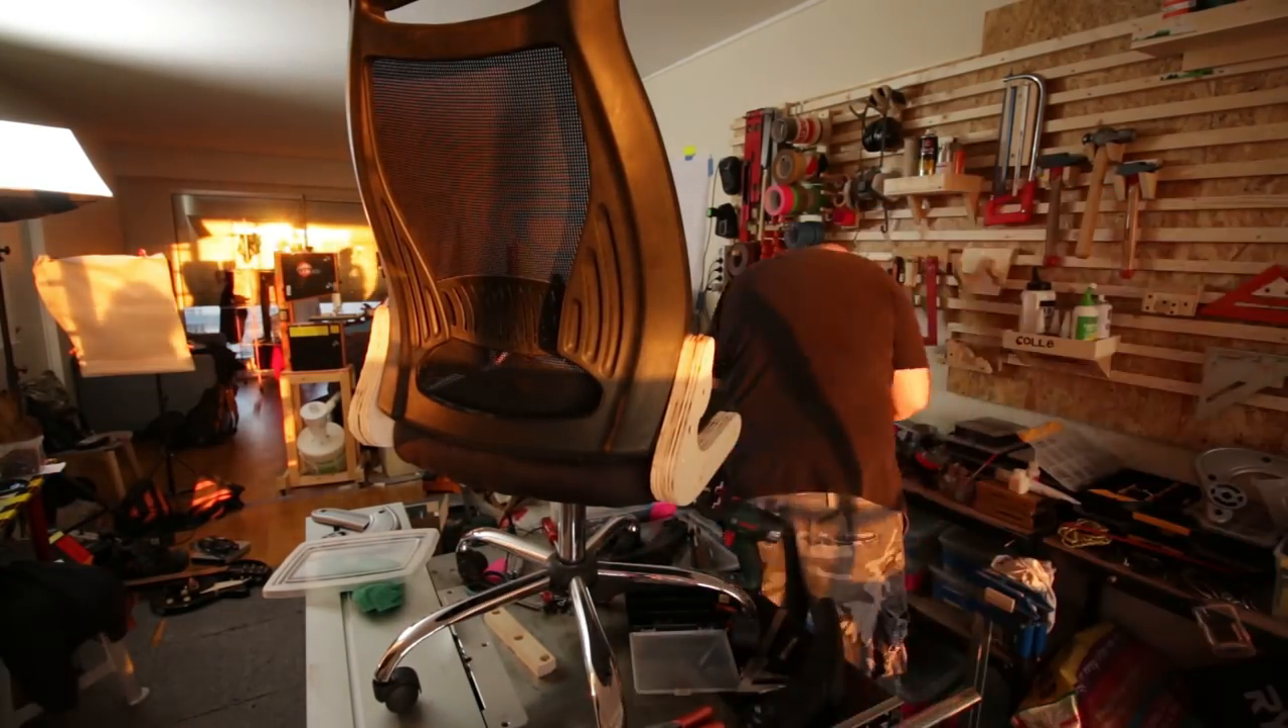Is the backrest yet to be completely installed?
No.